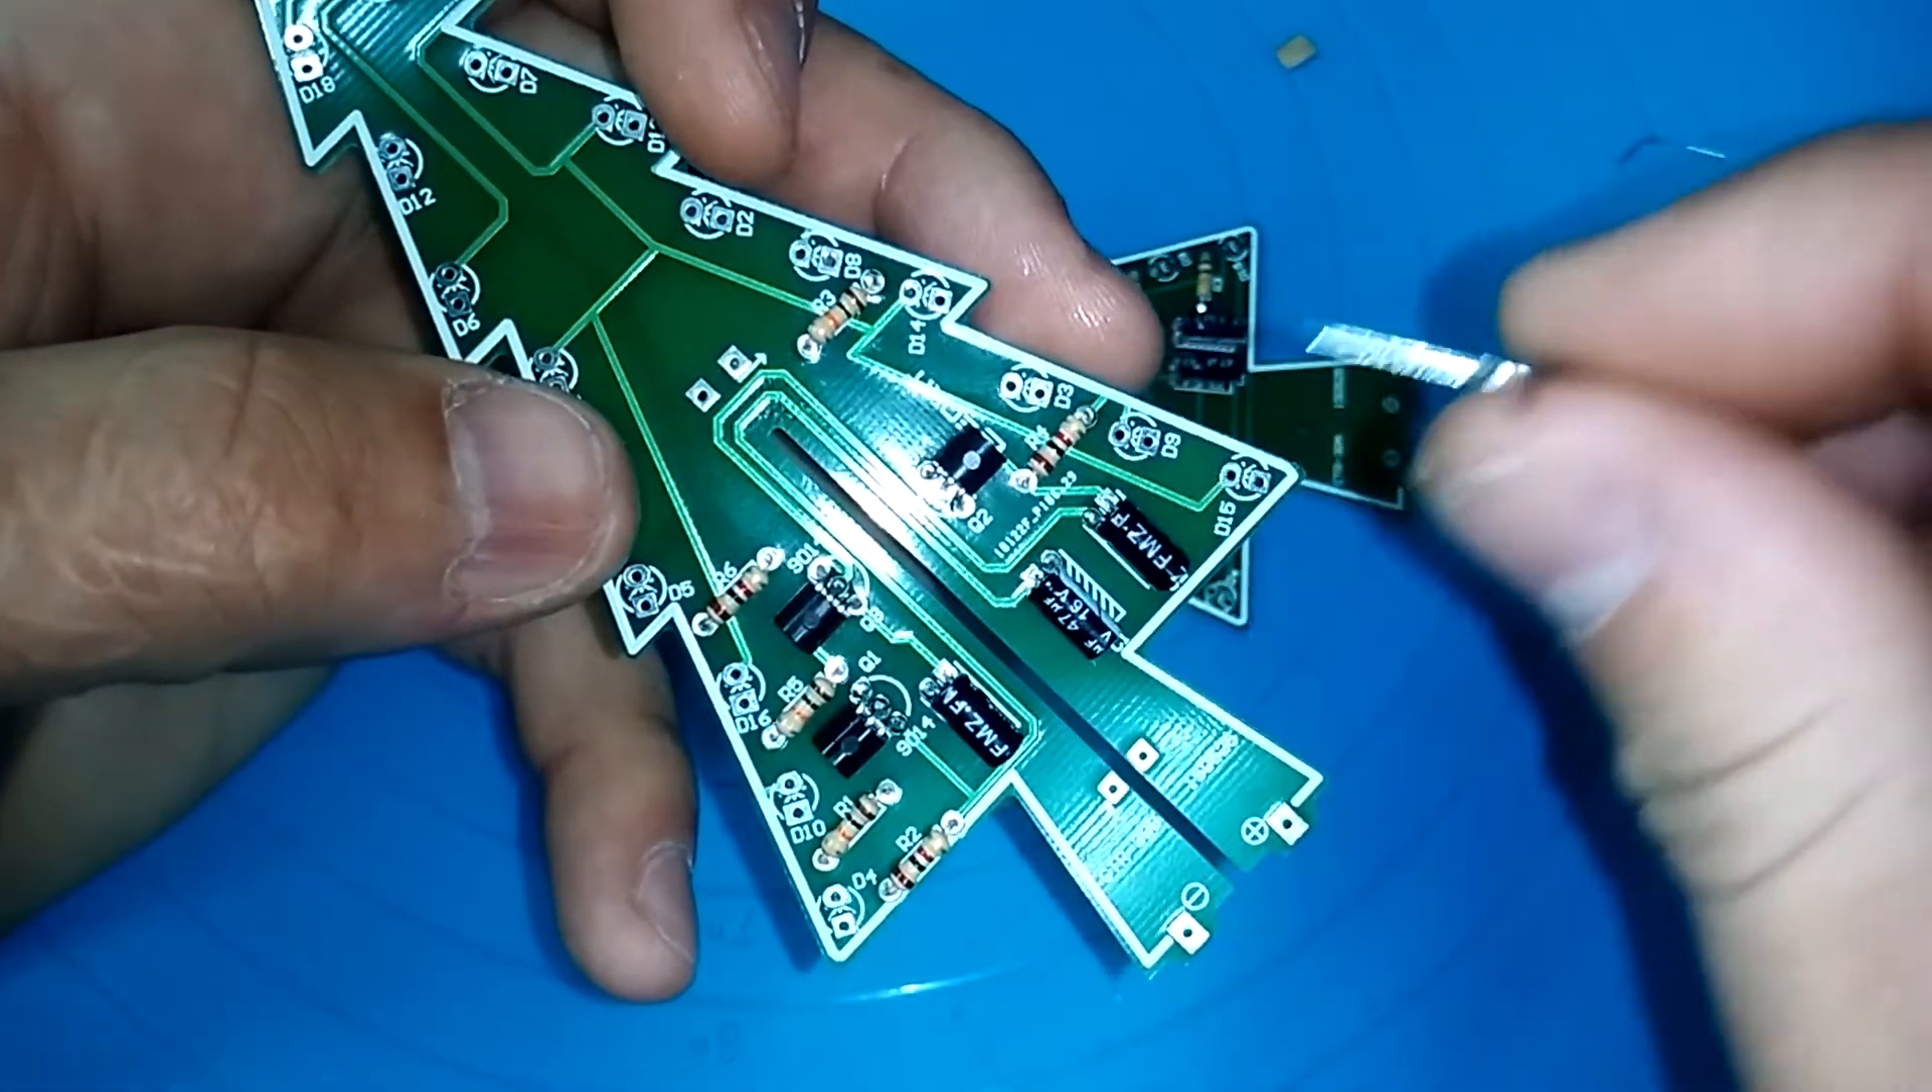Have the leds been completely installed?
No.